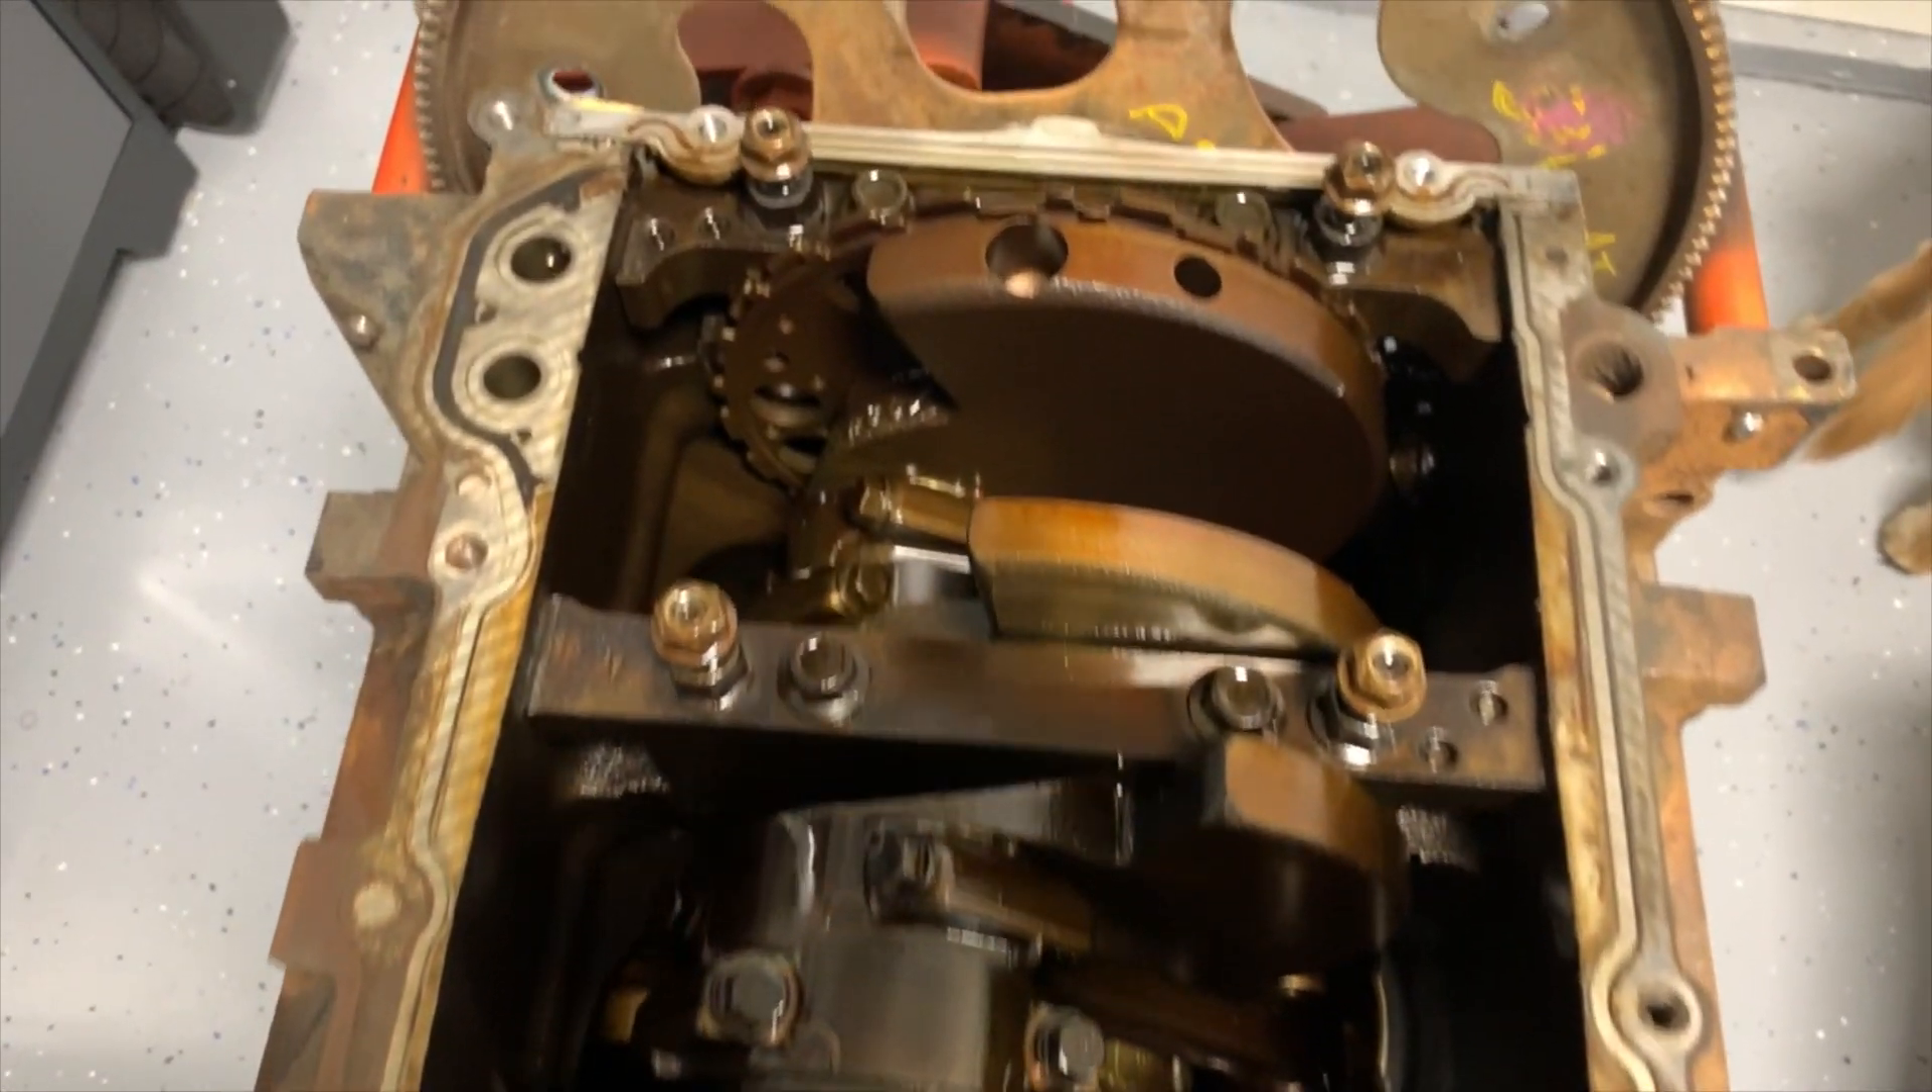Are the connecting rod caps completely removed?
No.